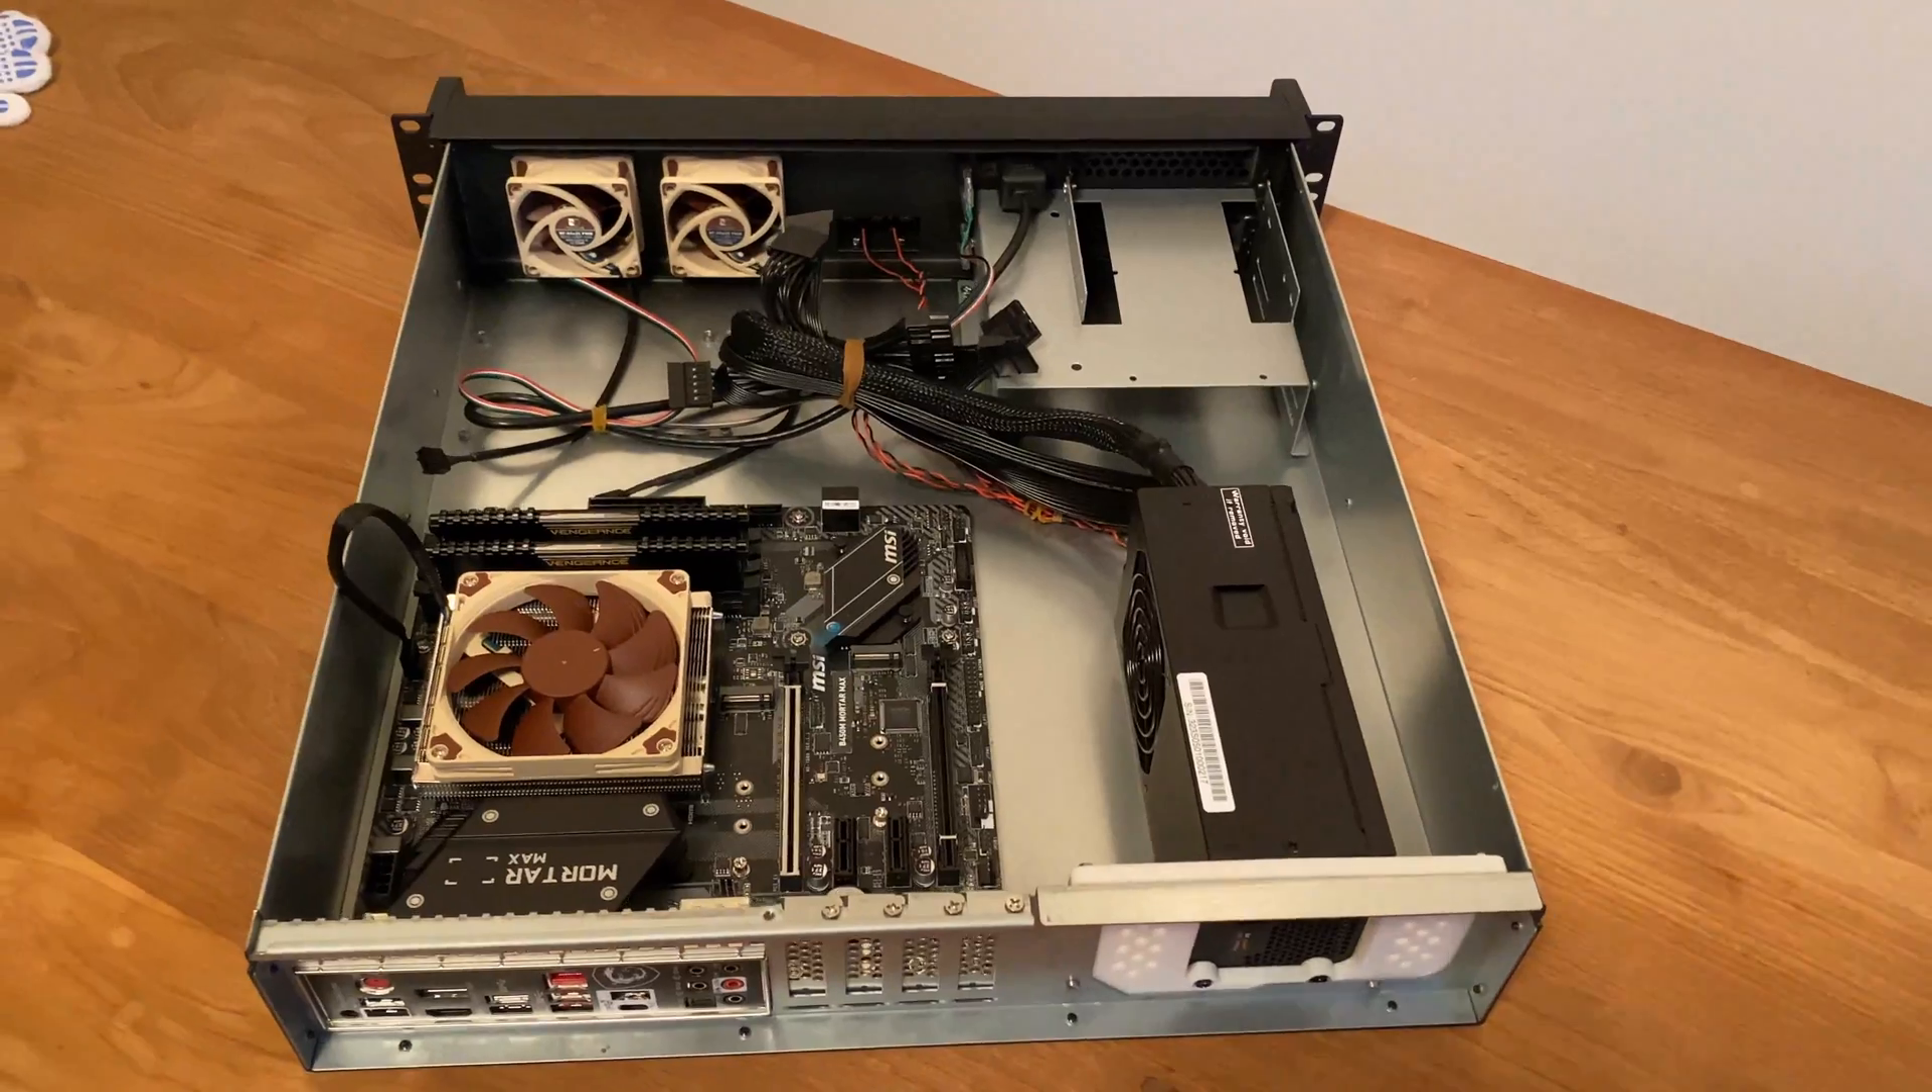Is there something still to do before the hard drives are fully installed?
Yes.